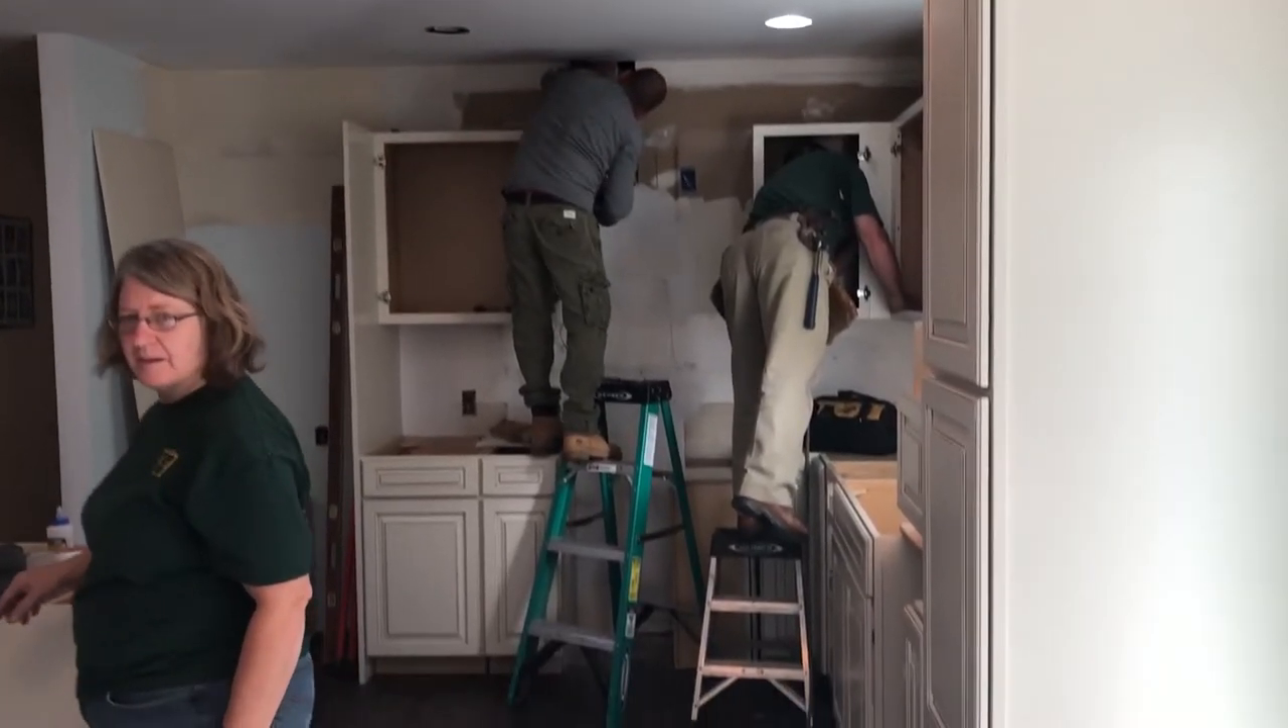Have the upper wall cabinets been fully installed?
No.